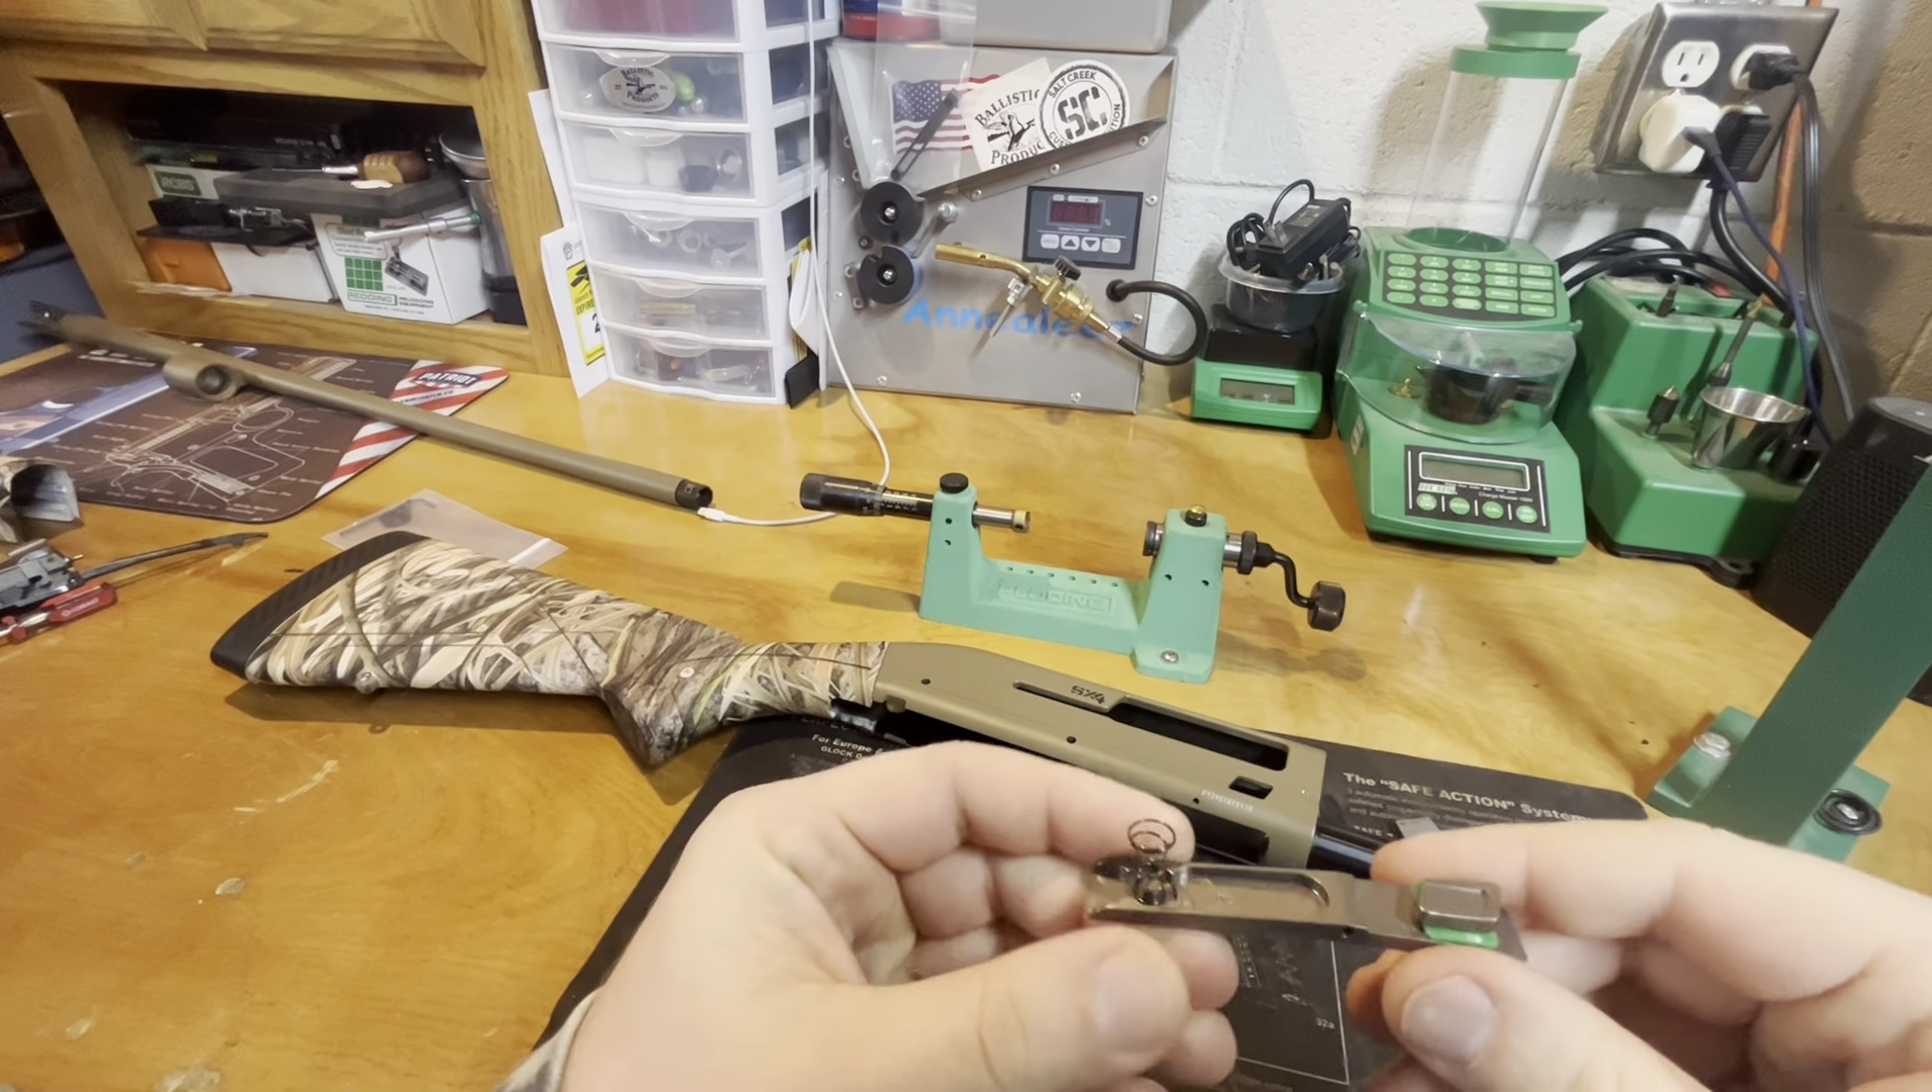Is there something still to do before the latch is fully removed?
No.